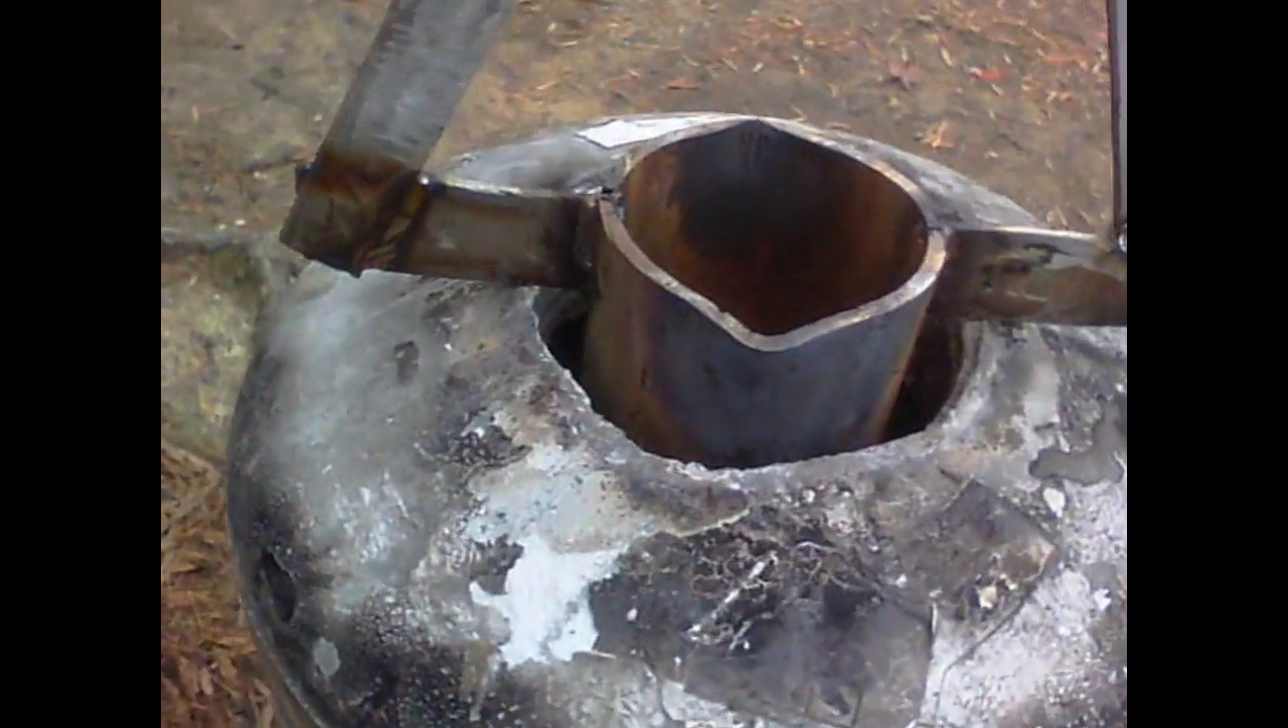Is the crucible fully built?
Yes.